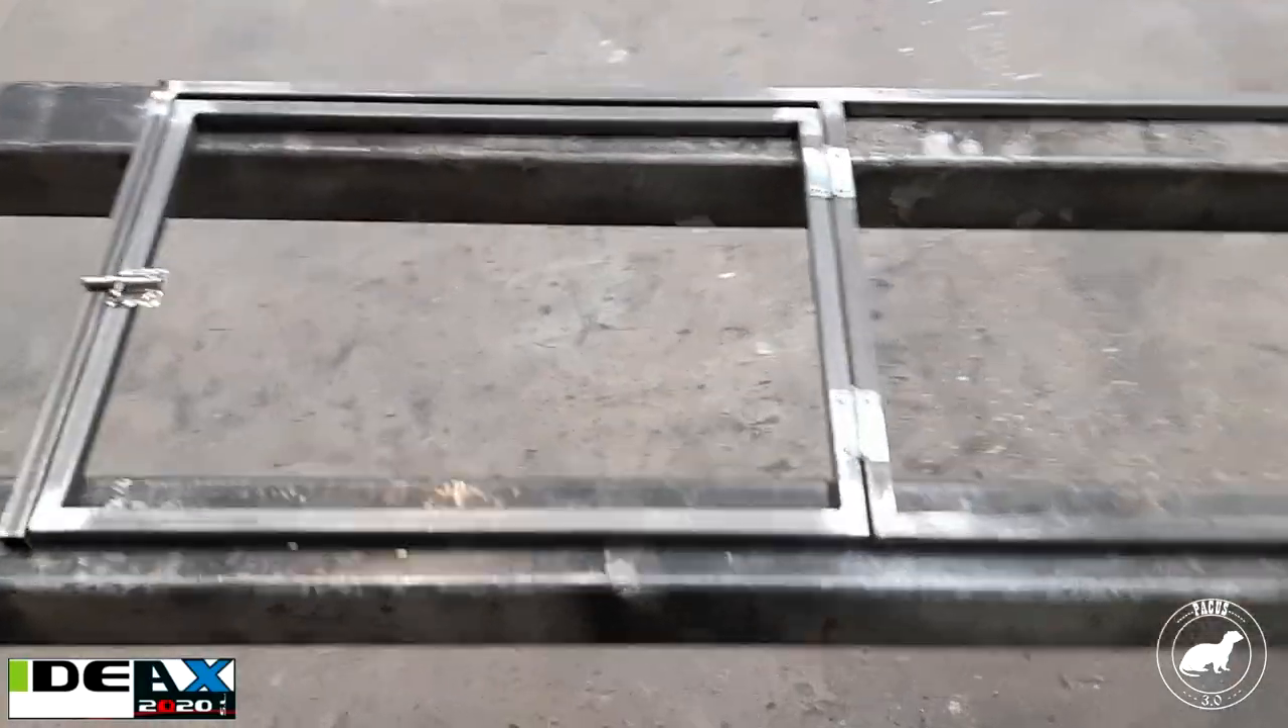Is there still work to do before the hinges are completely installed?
No.